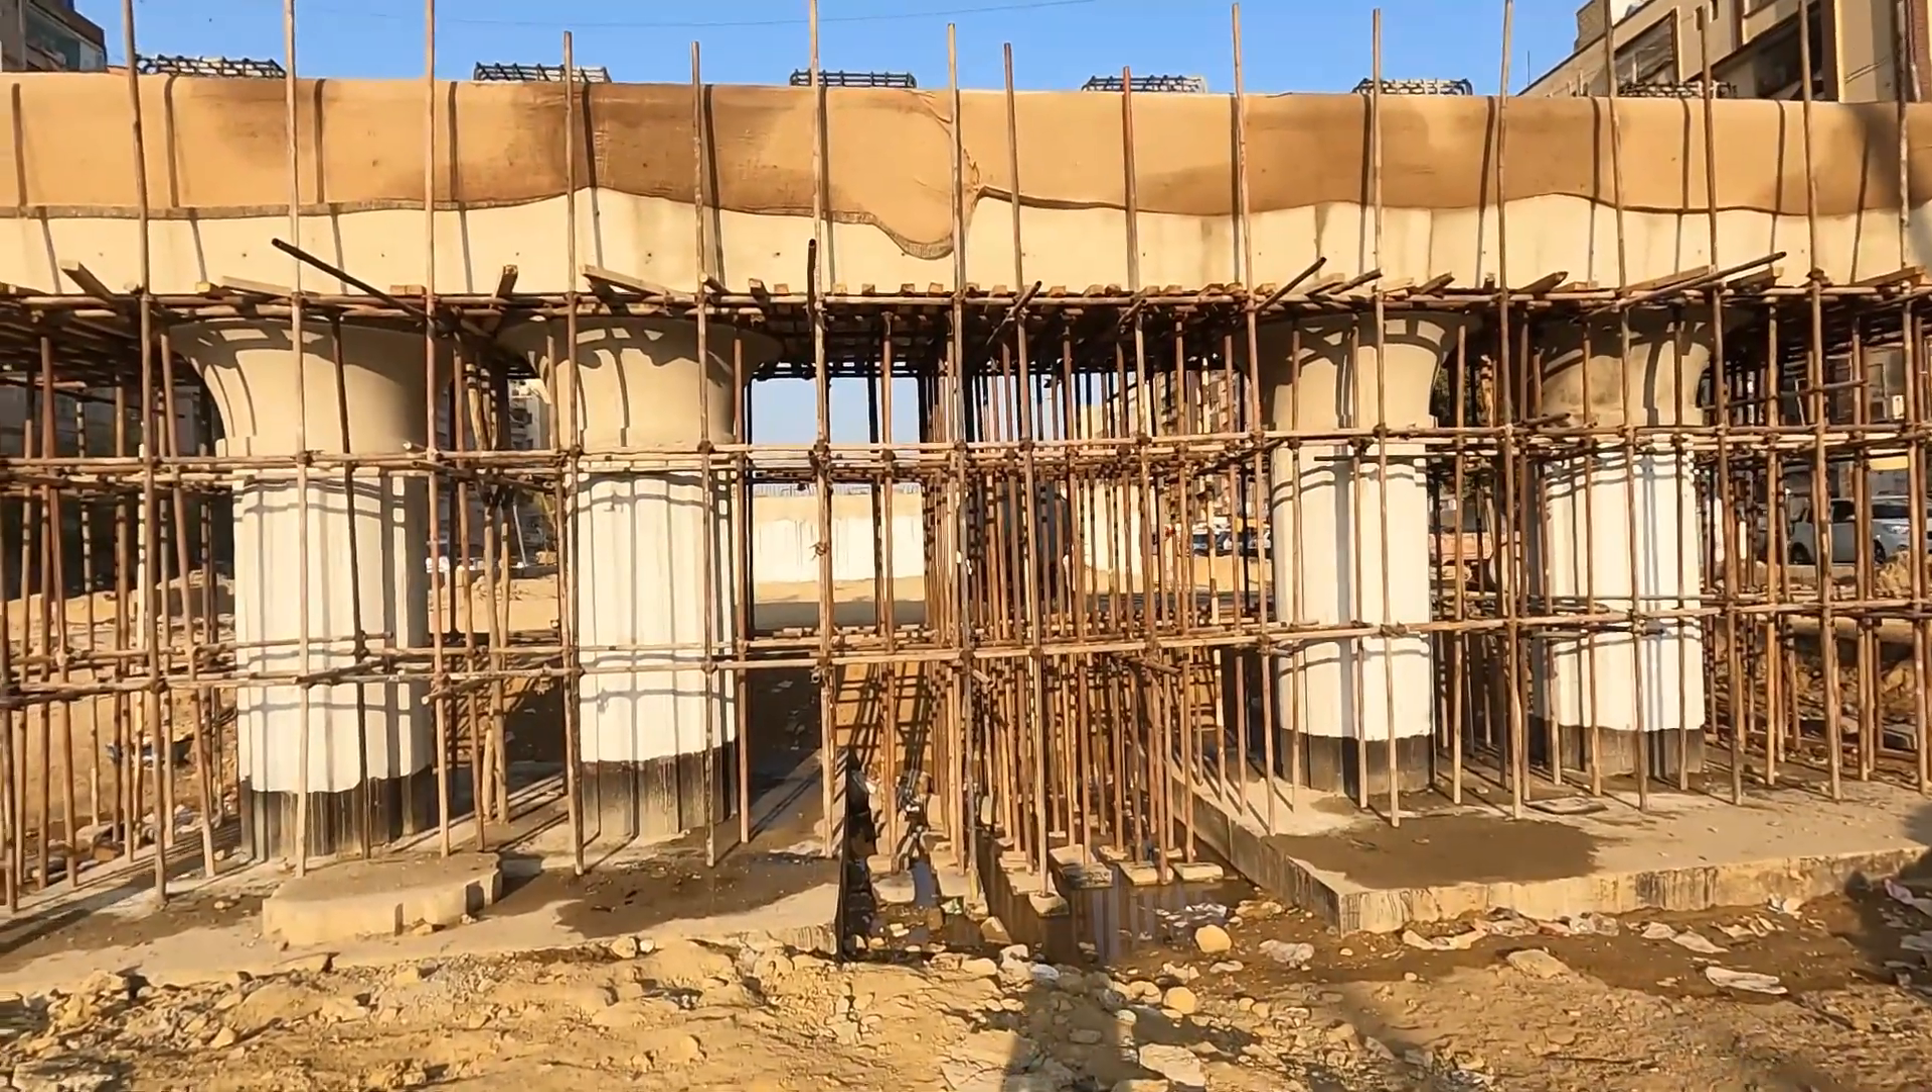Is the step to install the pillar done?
Yes.